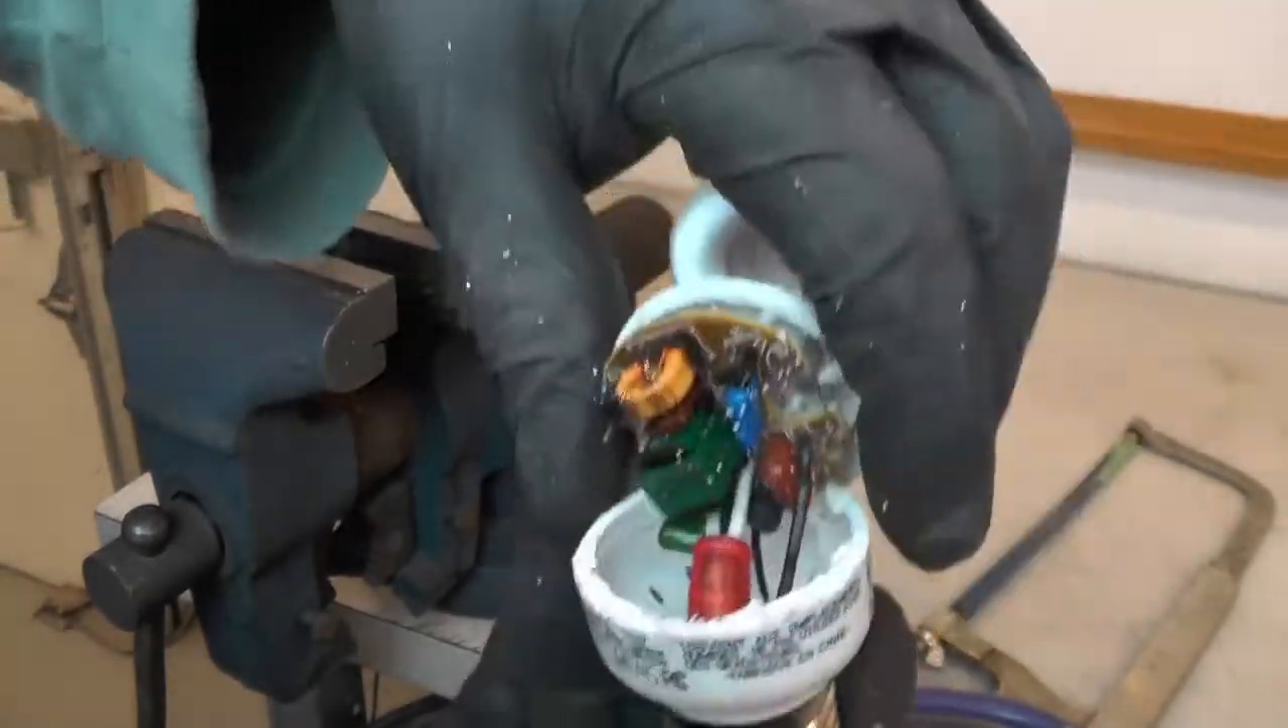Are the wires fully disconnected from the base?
No.